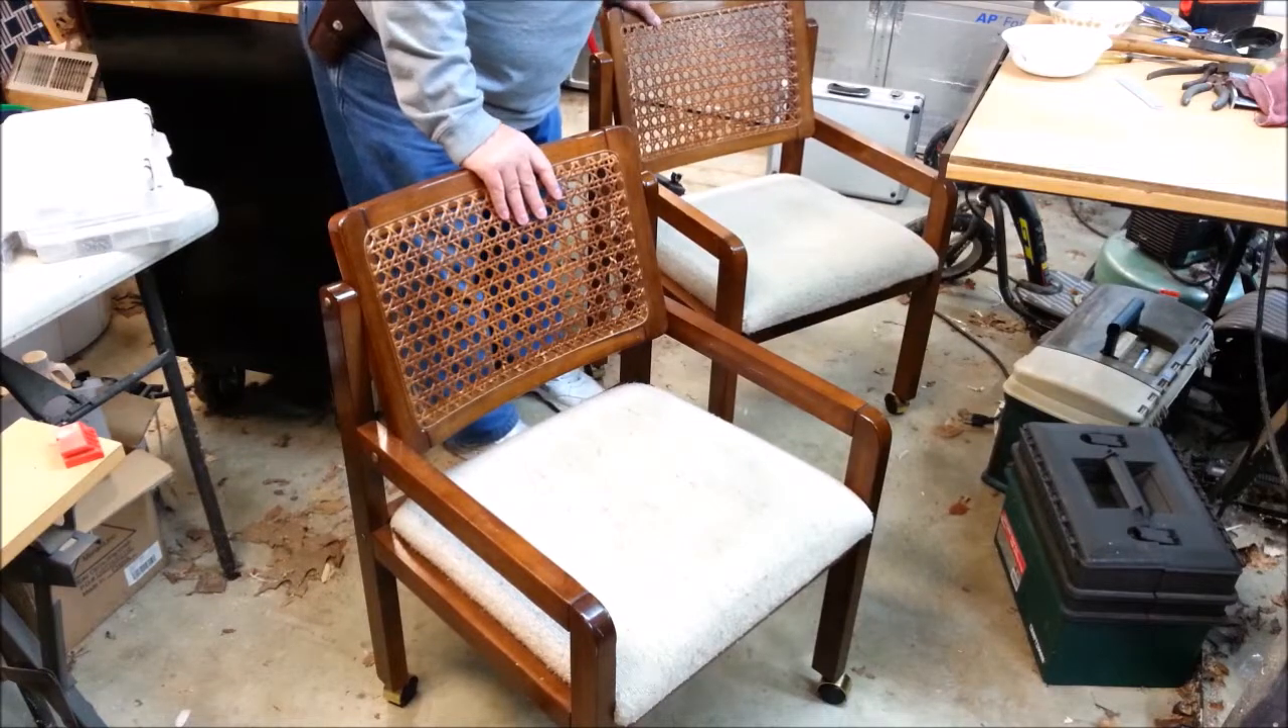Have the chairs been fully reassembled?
Yes.